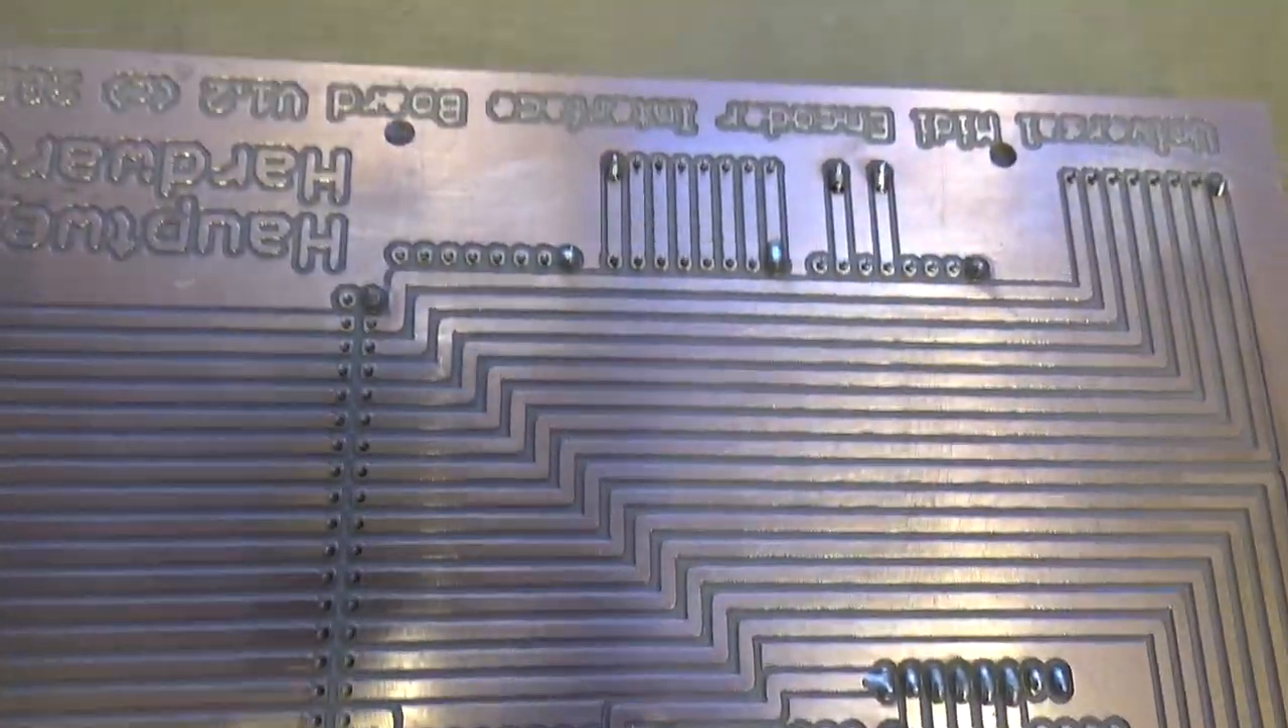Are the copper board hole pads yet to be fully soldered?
Yes.